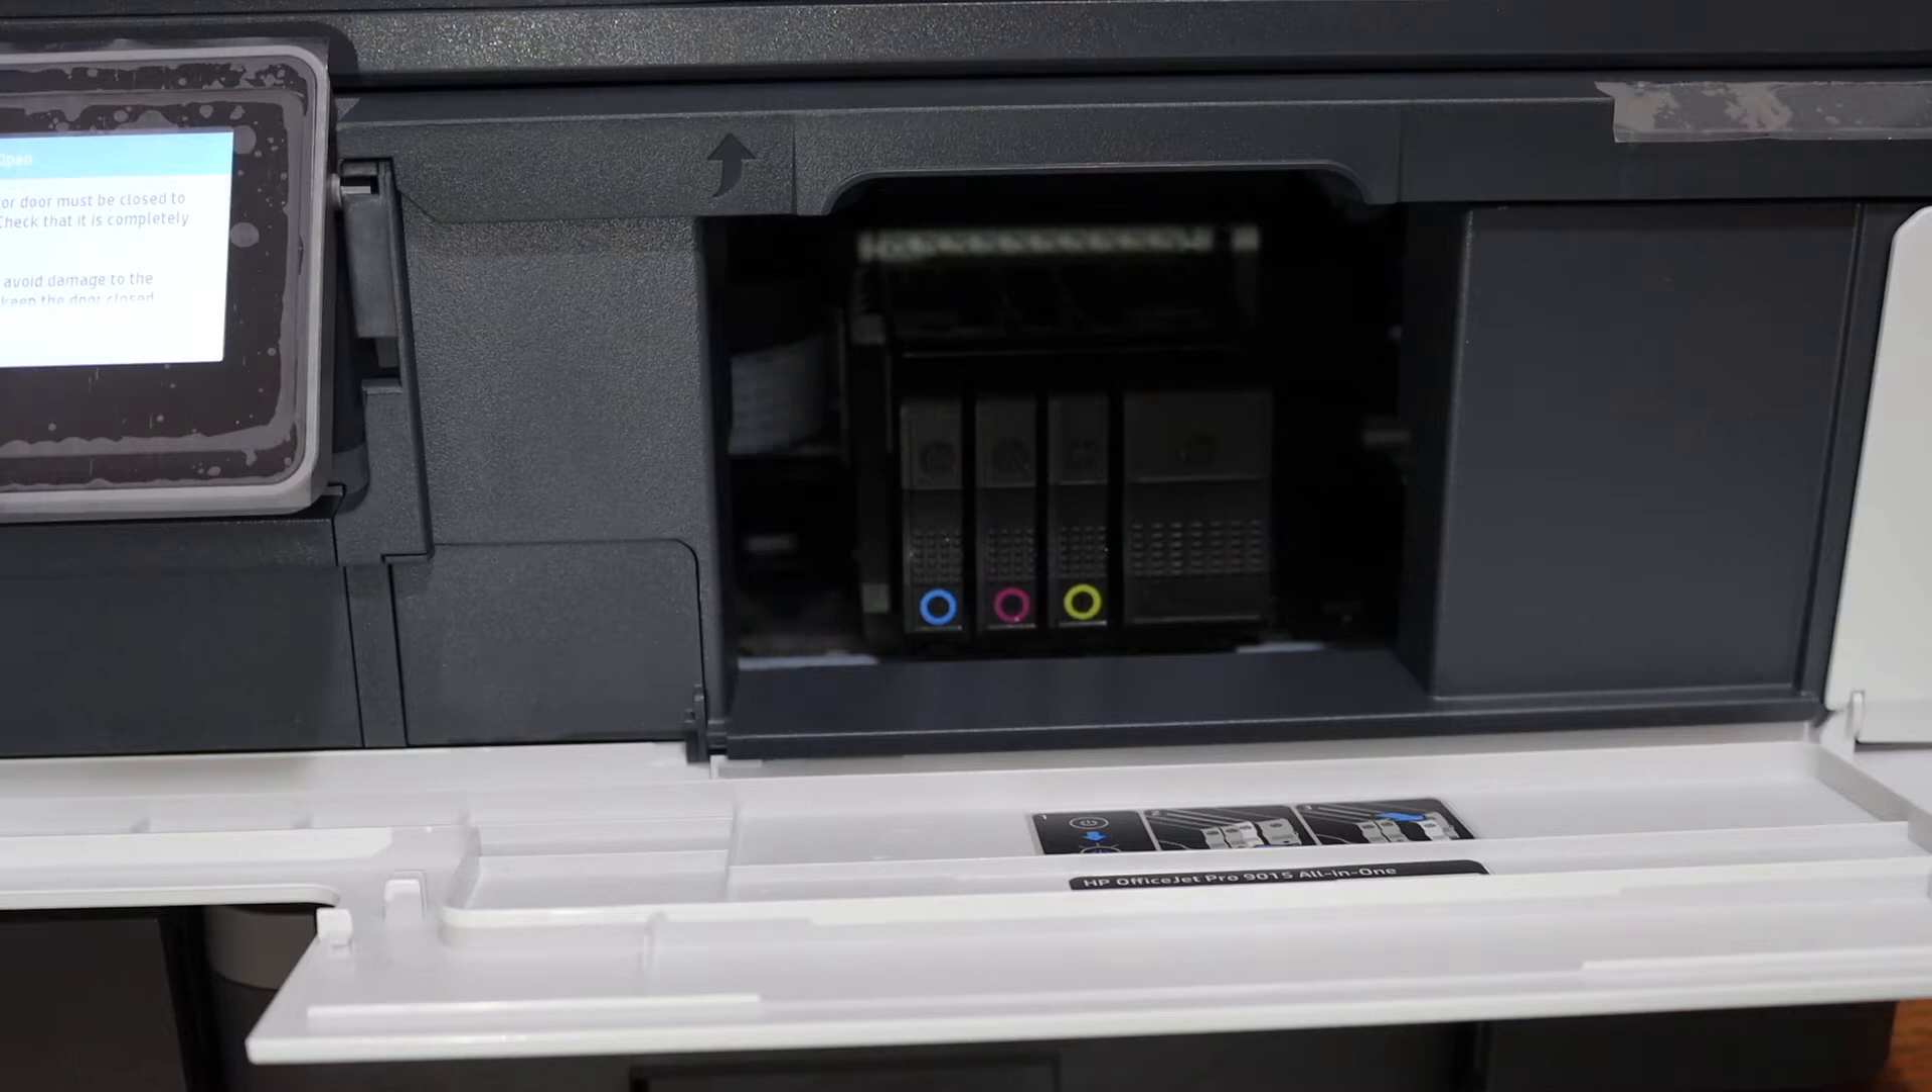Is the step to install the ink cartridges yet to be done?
No.